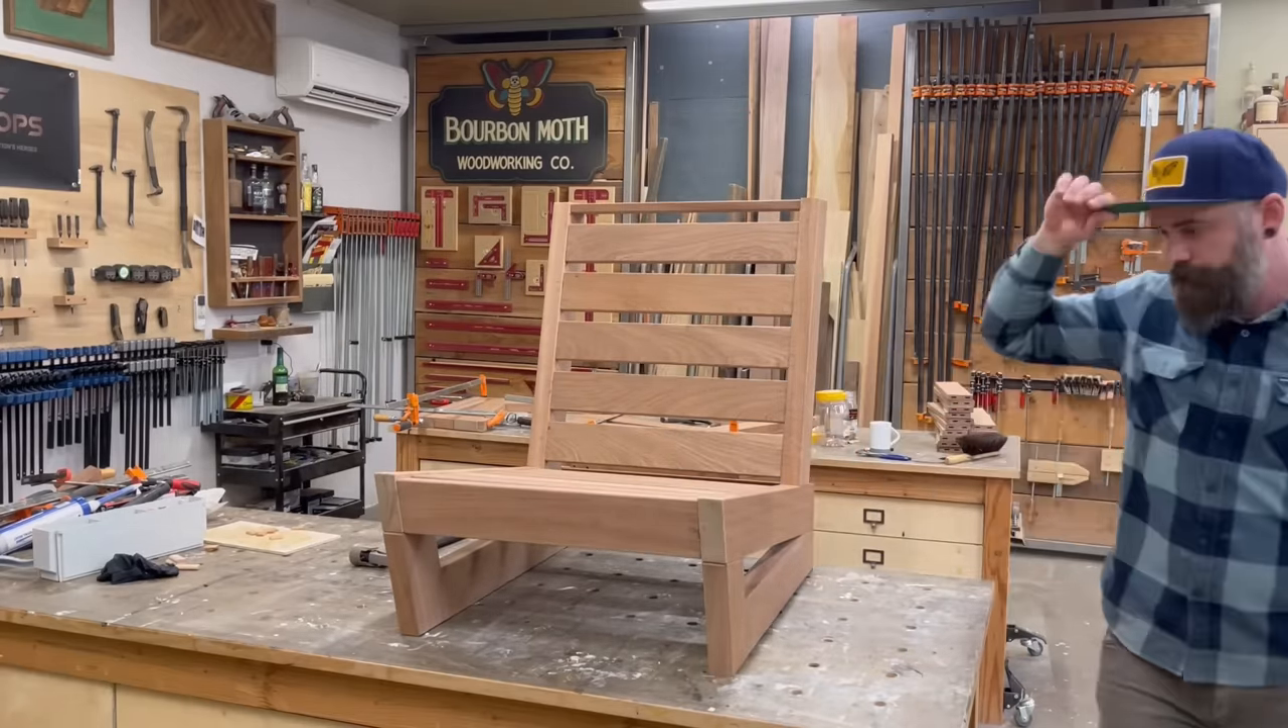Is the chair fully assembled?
Yes.